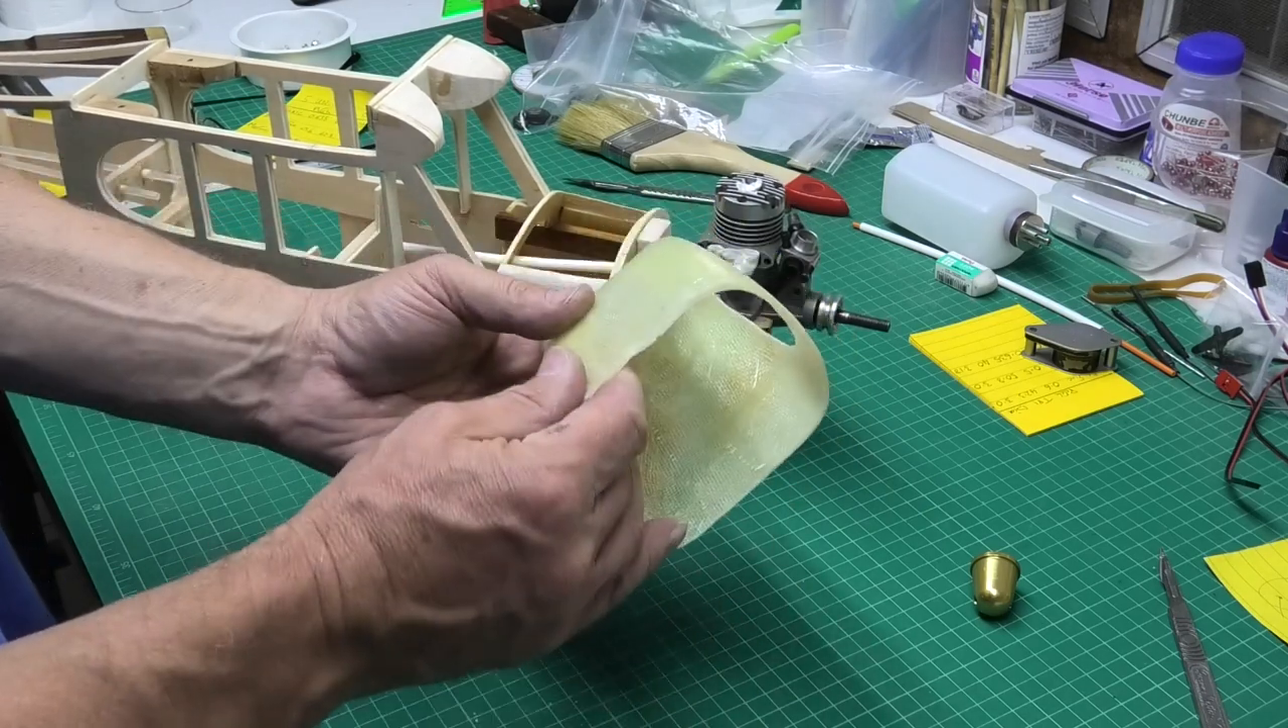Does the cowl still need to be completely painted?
Yes.